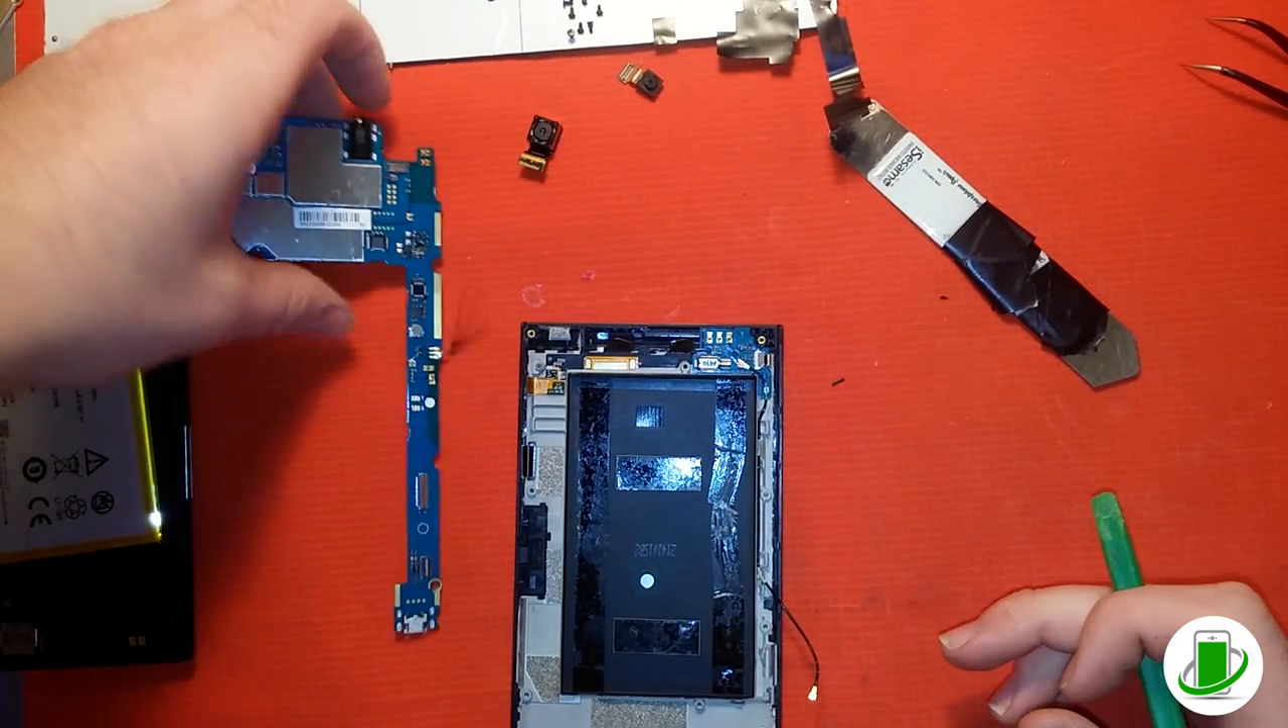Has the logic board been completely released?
Yes.